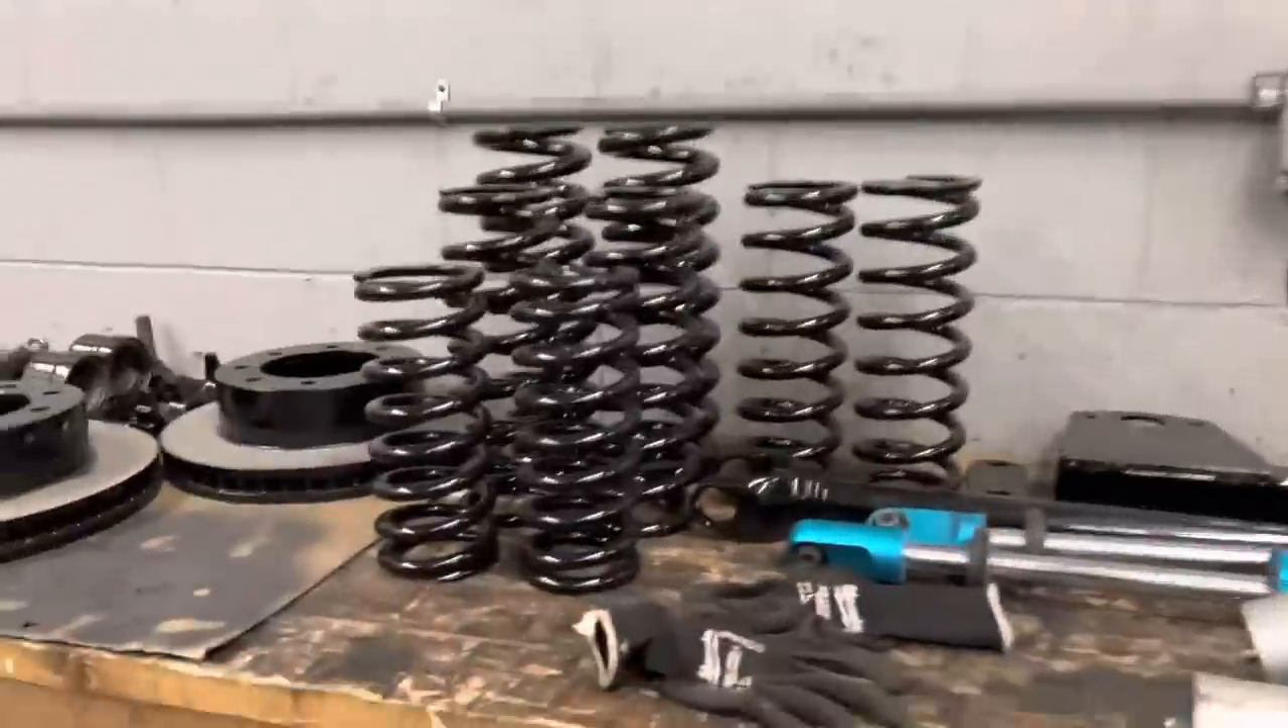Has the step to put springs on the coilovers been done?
No.